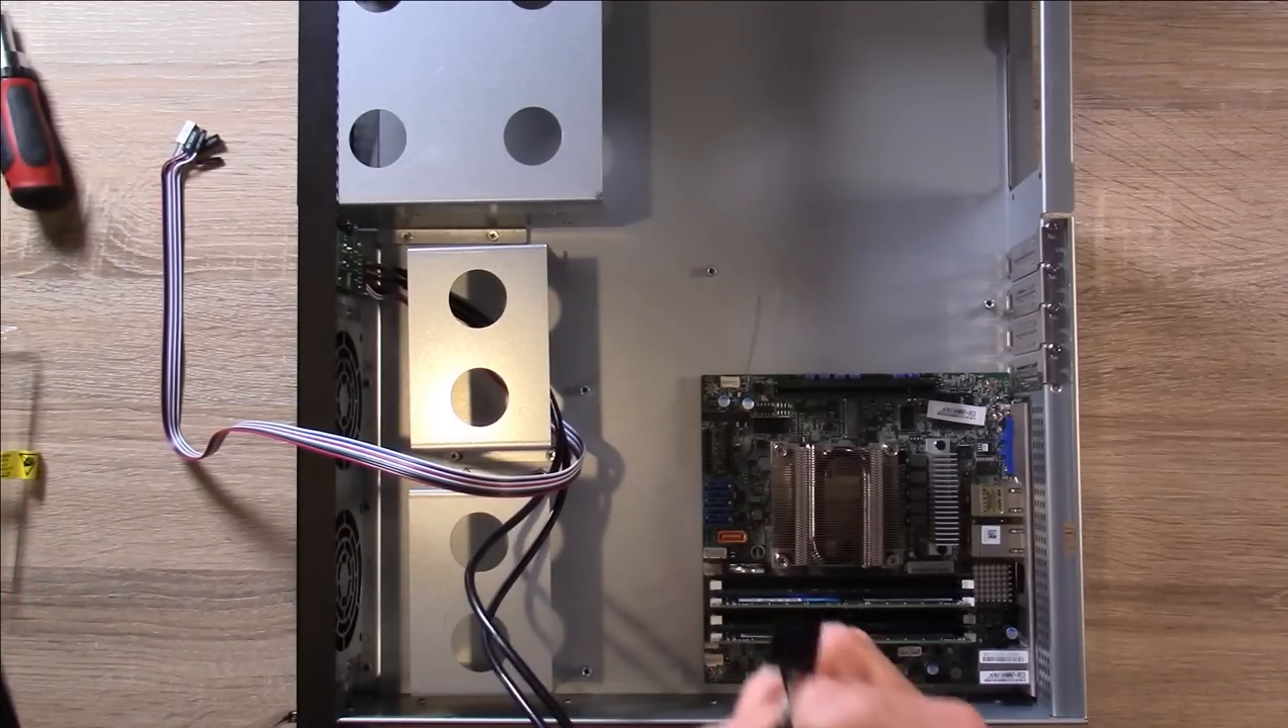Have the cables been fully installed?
No.